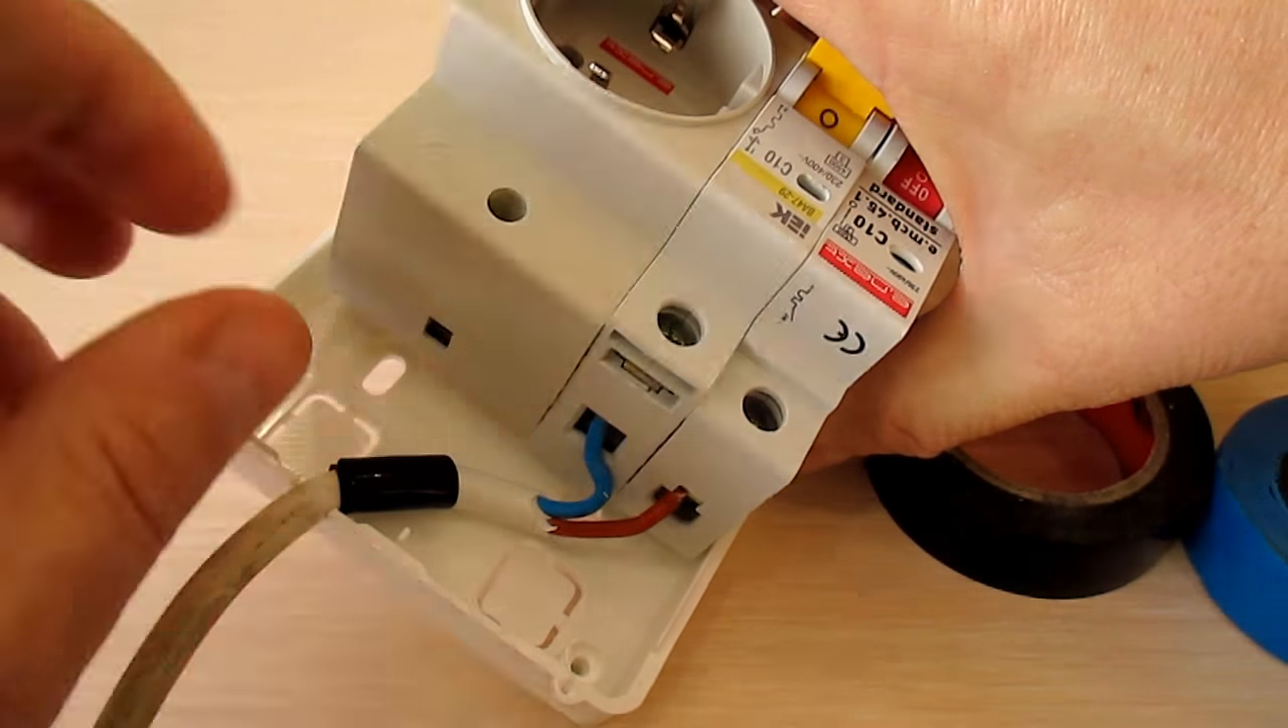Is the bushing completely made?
Yes.